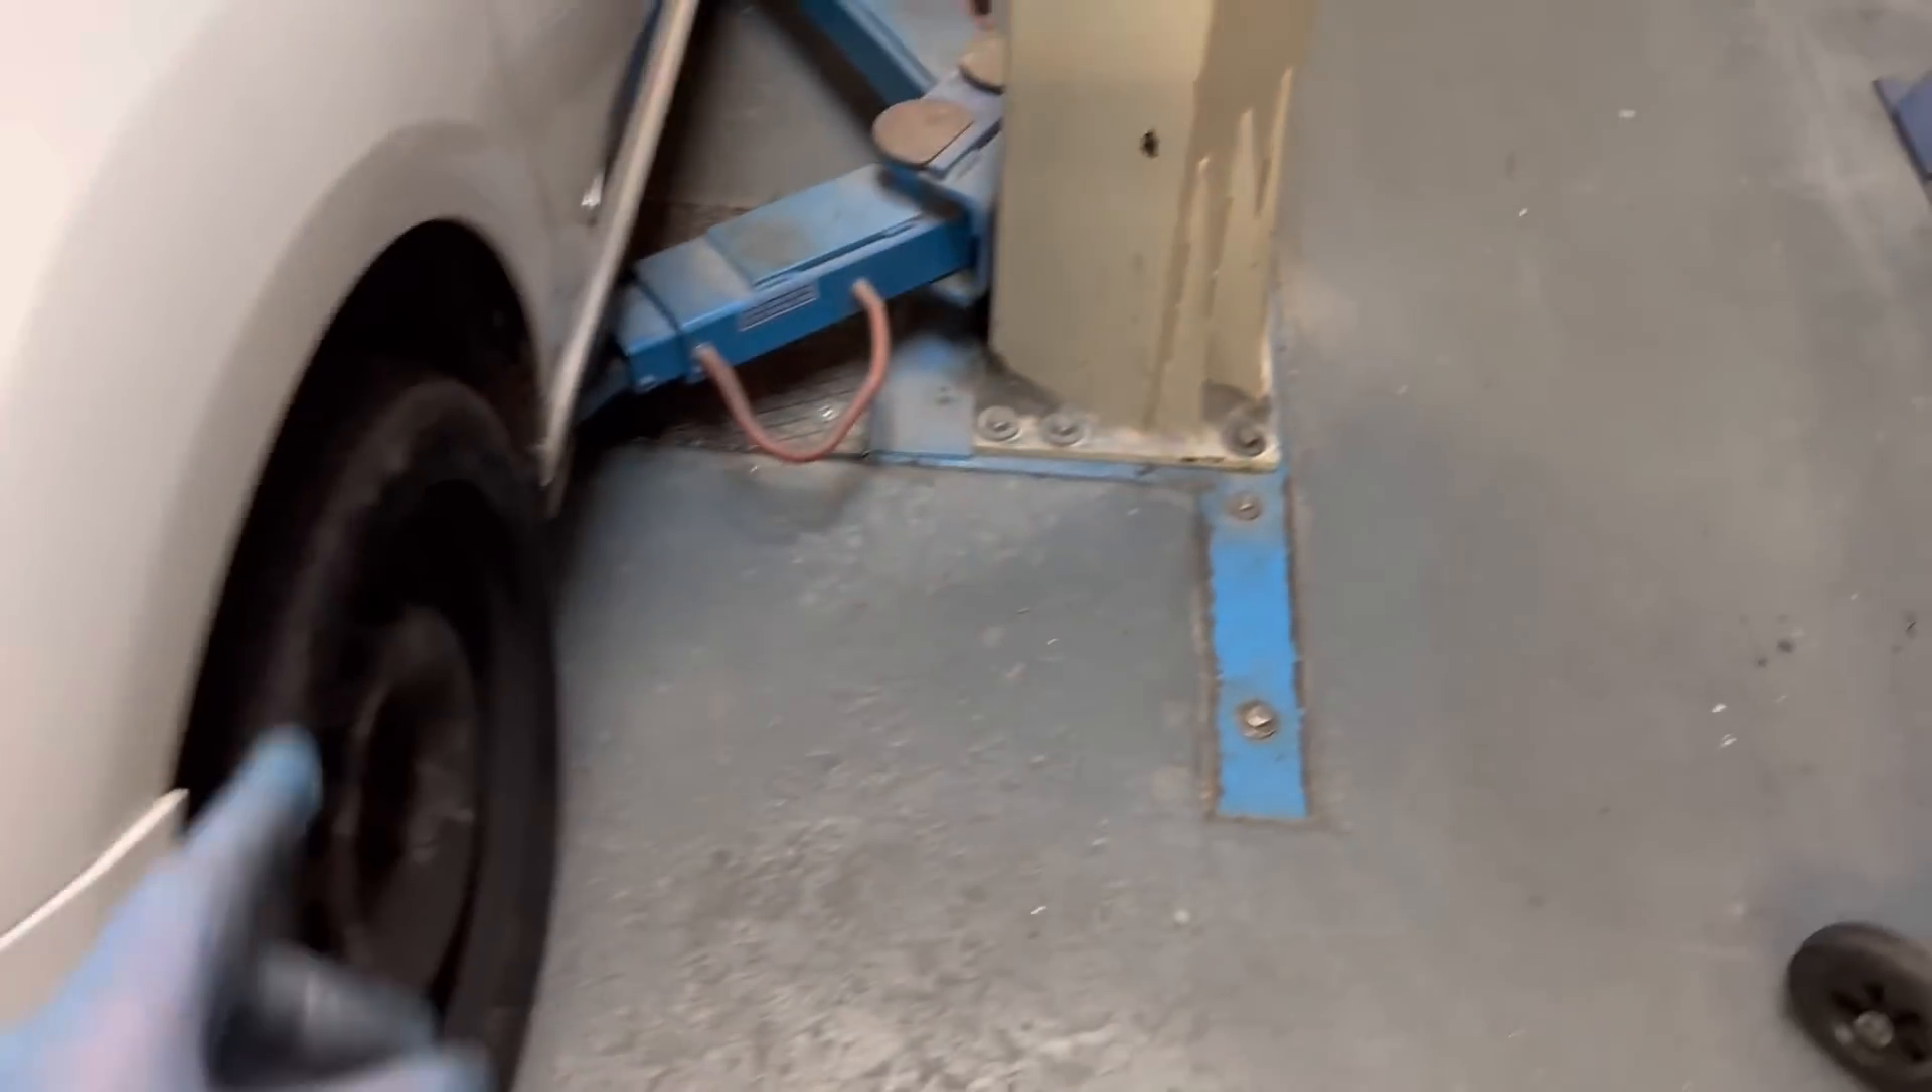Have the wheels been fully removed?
No.